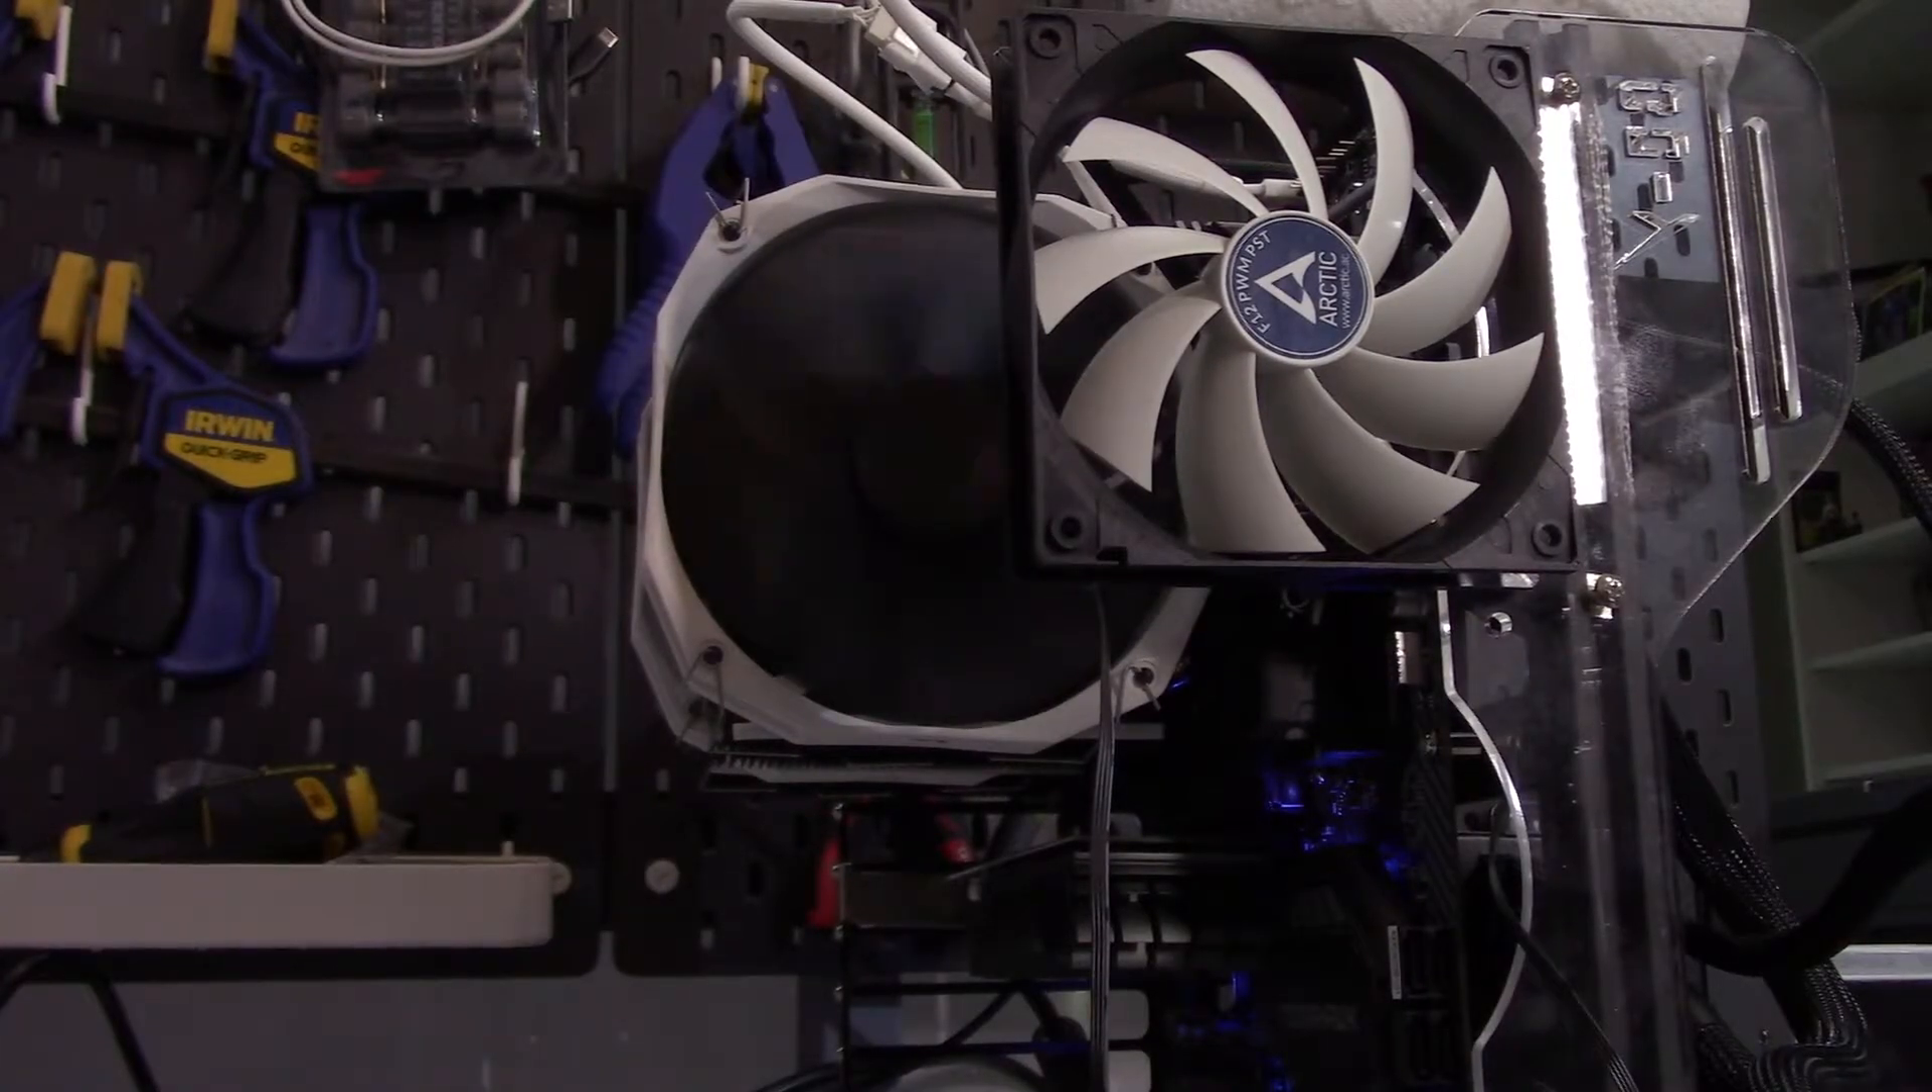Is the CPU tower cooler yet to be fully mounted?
No.